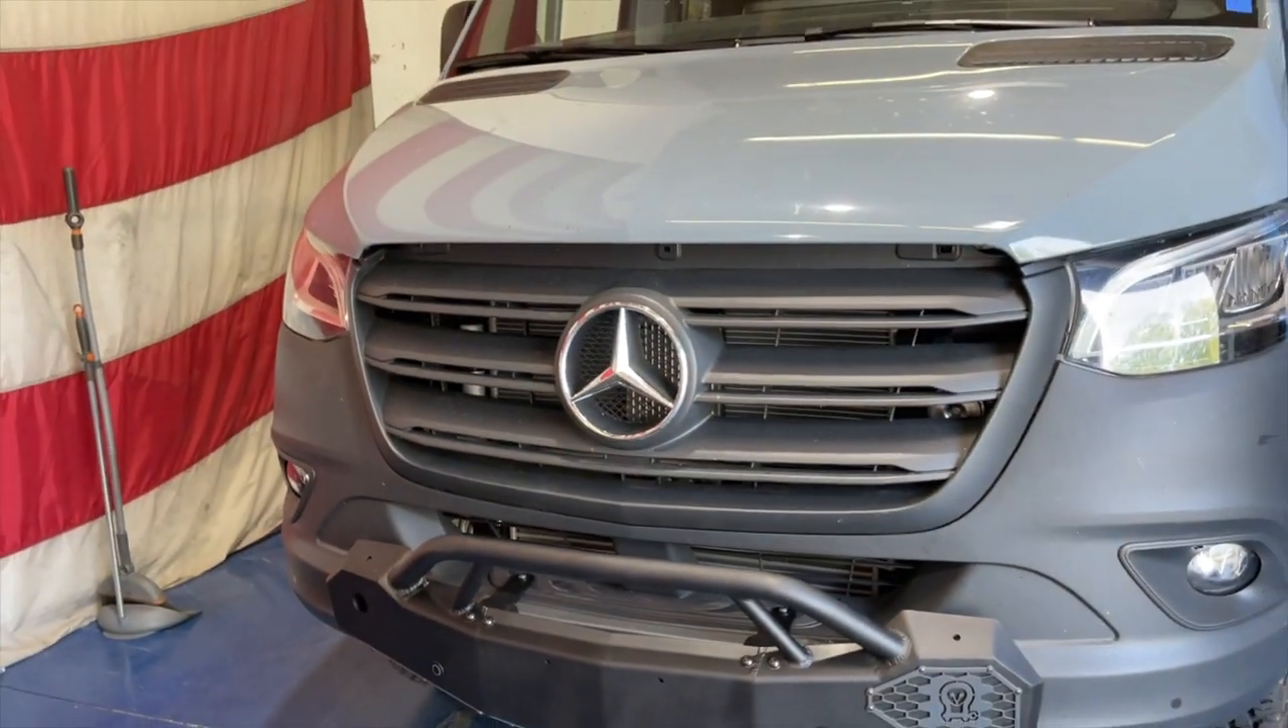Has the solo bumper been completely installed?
Yes.